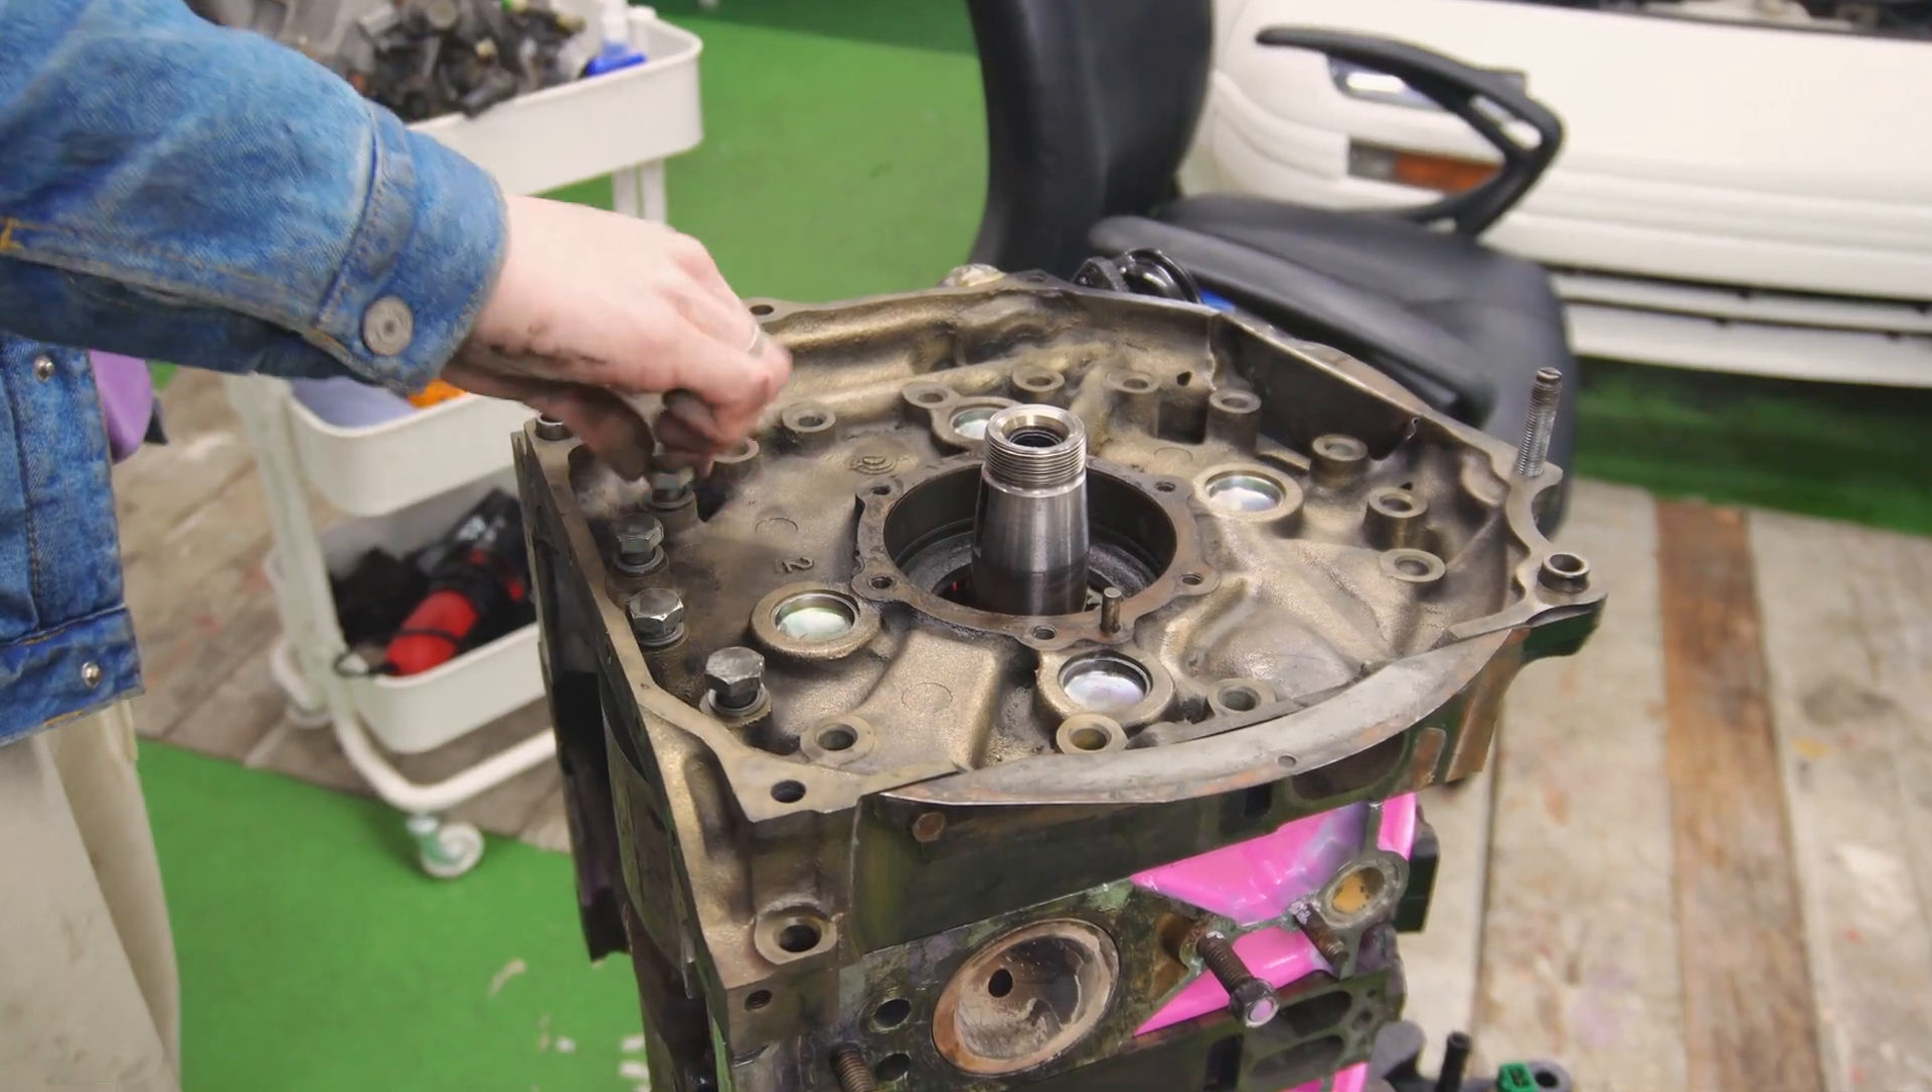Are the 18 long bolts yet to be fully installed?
Yes.